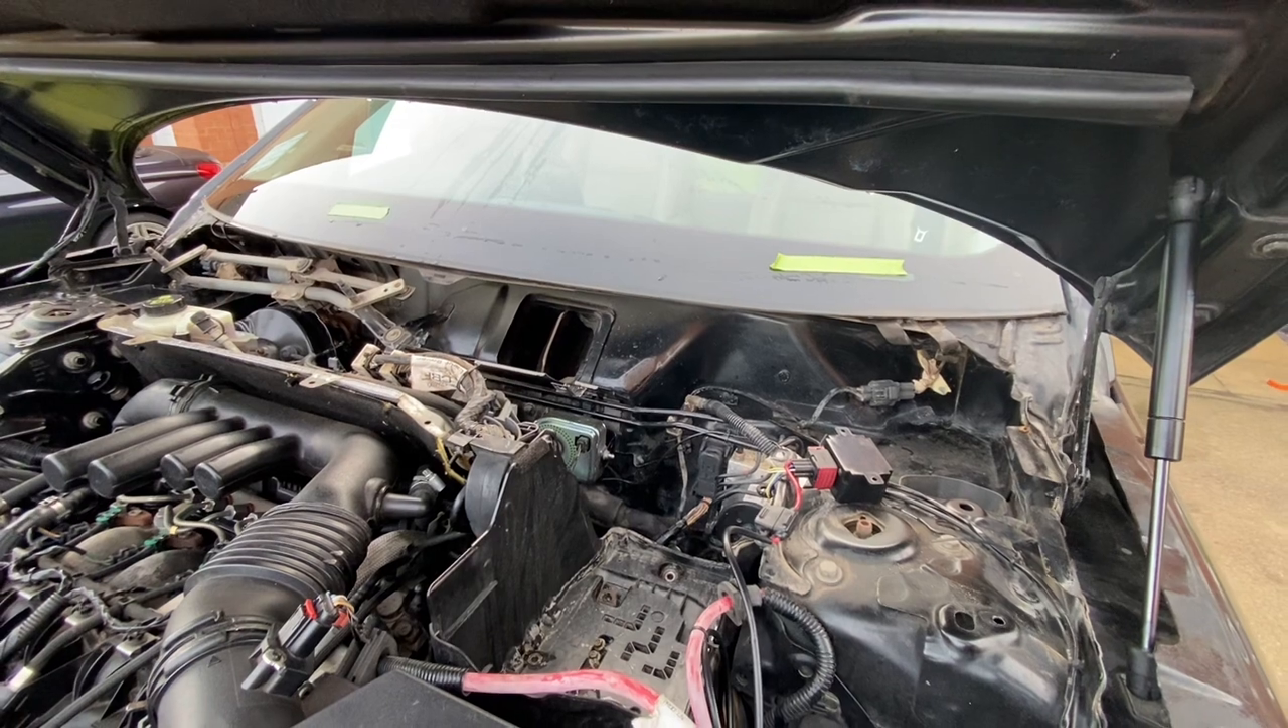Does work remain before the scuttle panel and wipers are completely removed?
No.